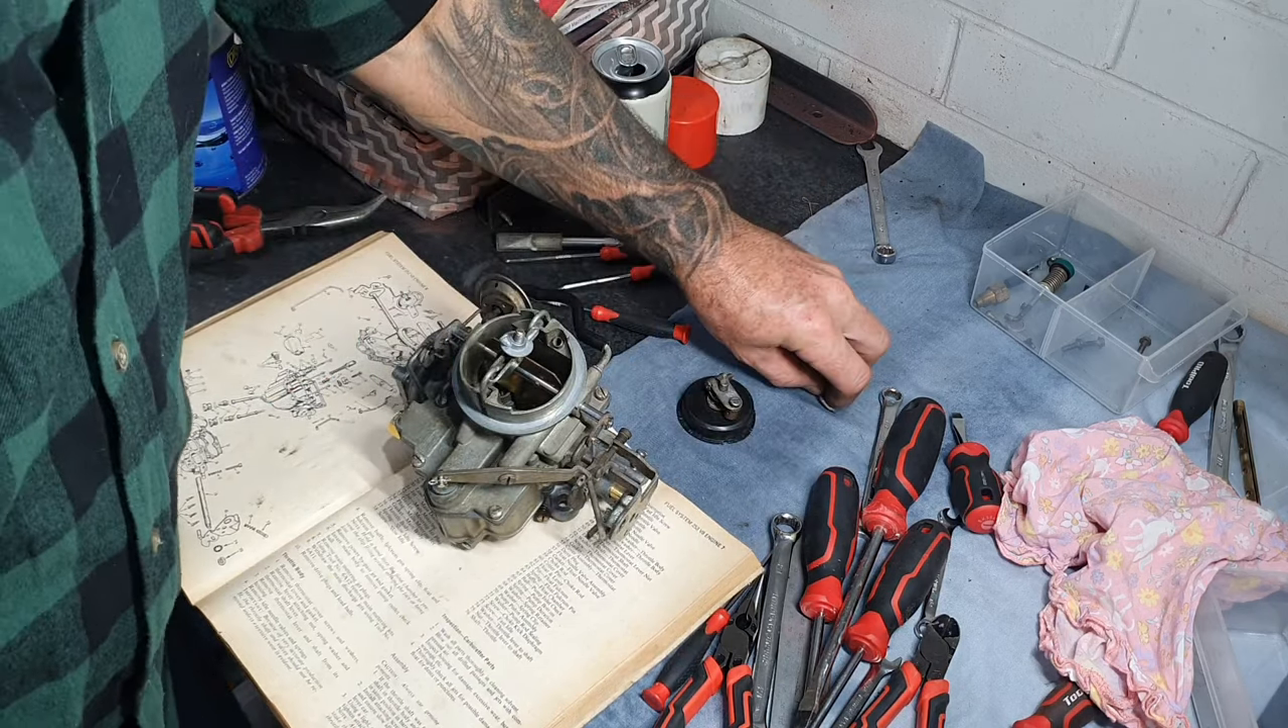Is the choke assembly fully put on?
No.